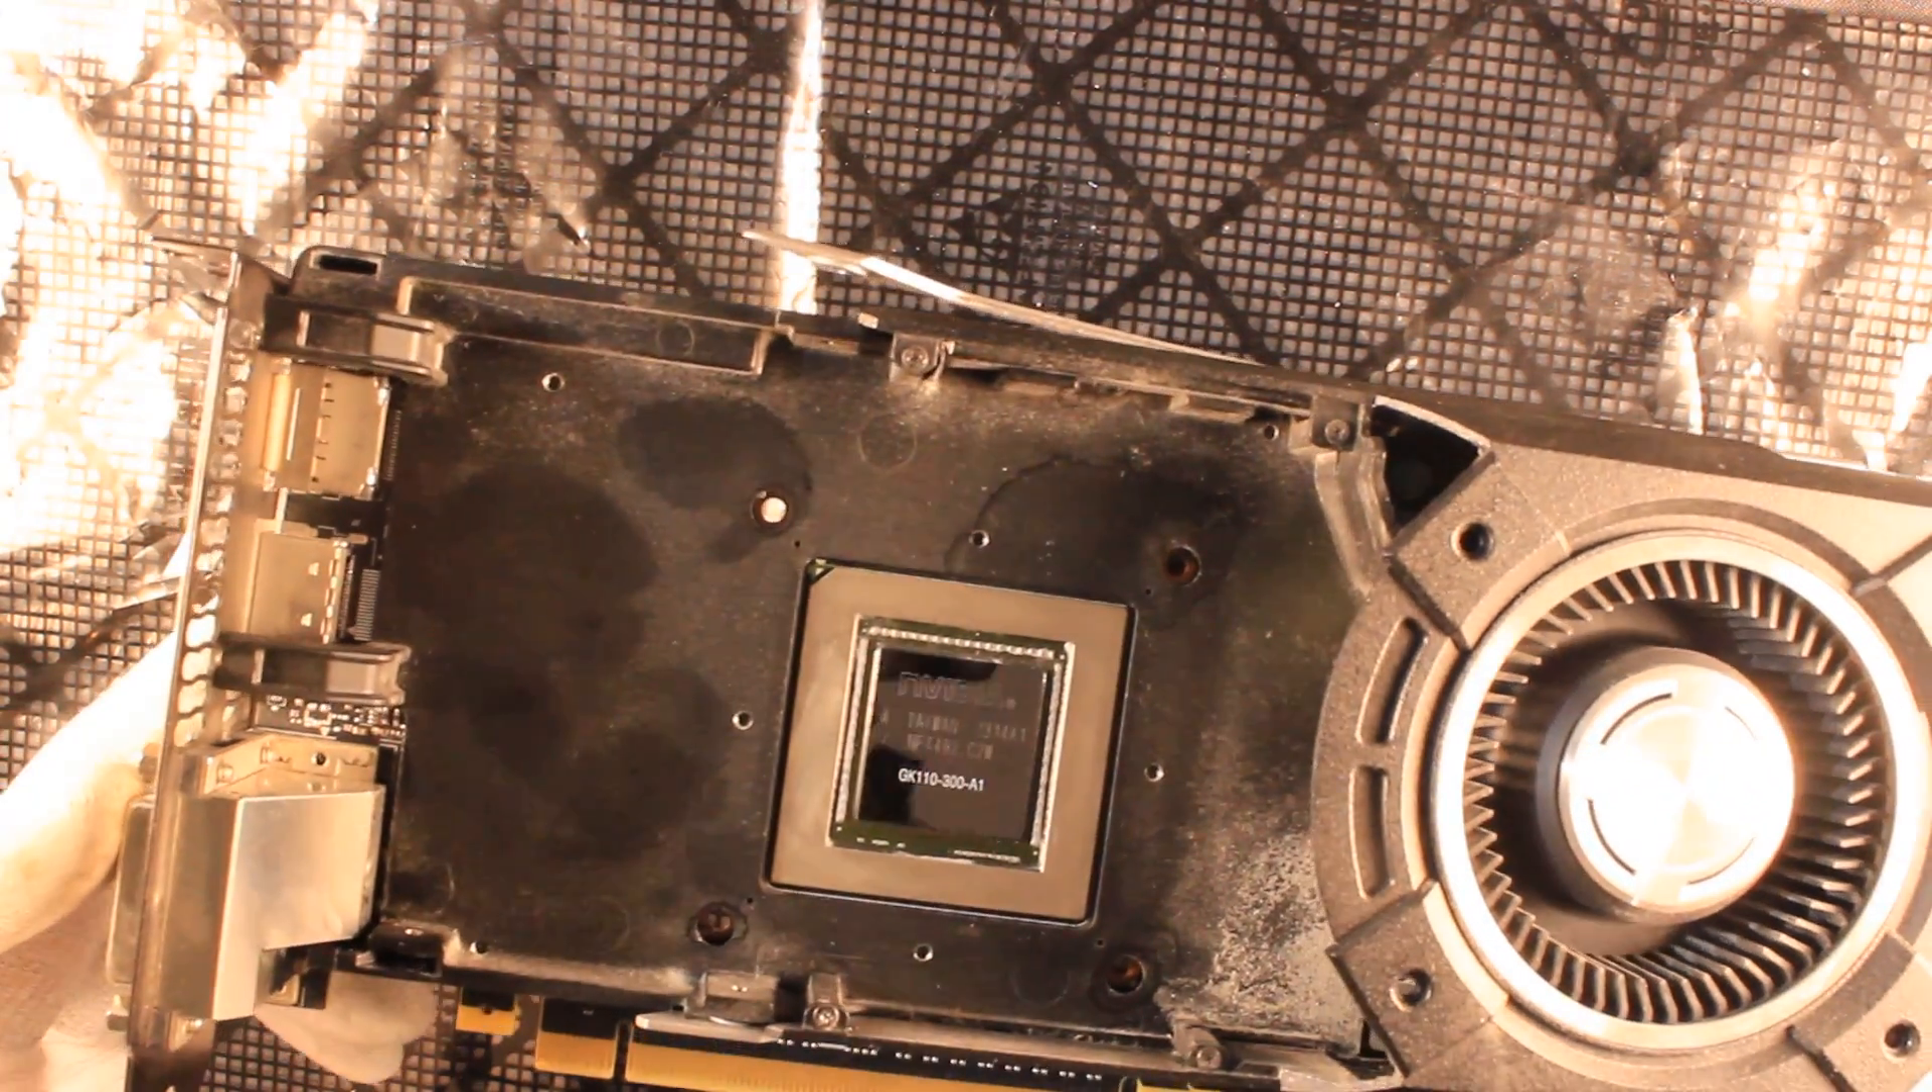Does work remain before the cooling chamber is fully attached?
Yes.